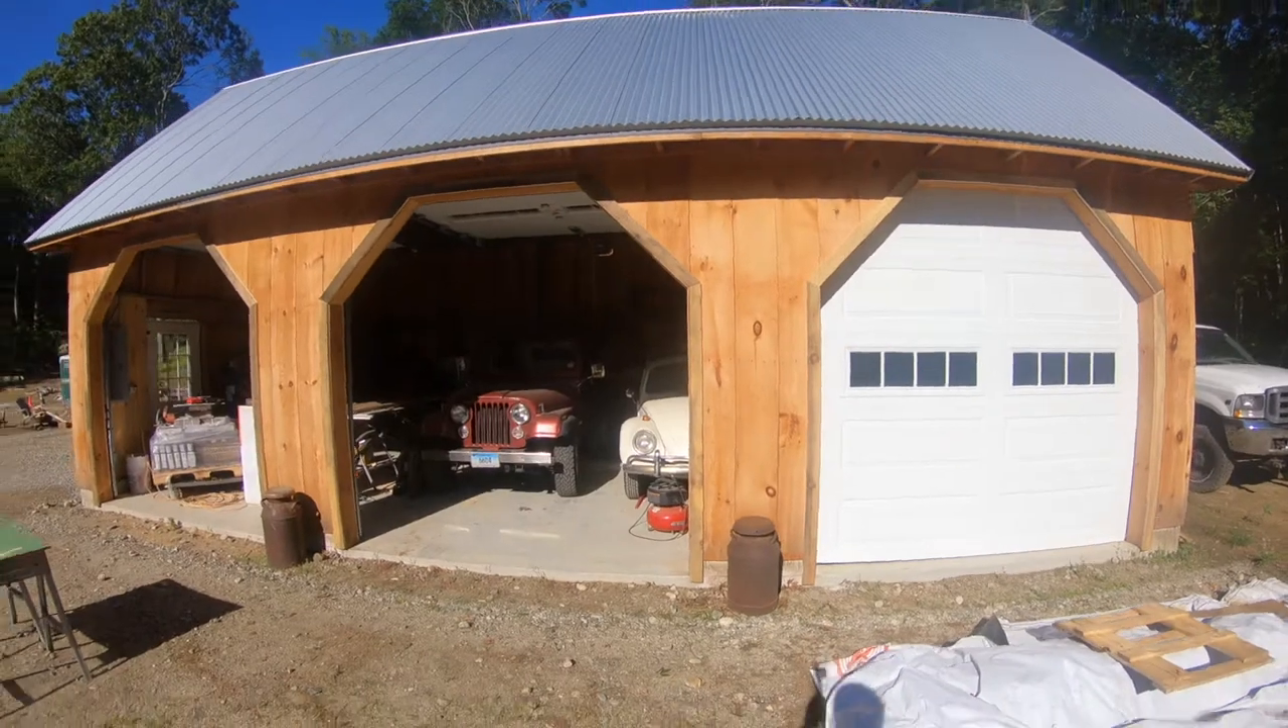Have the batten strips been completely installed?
No.